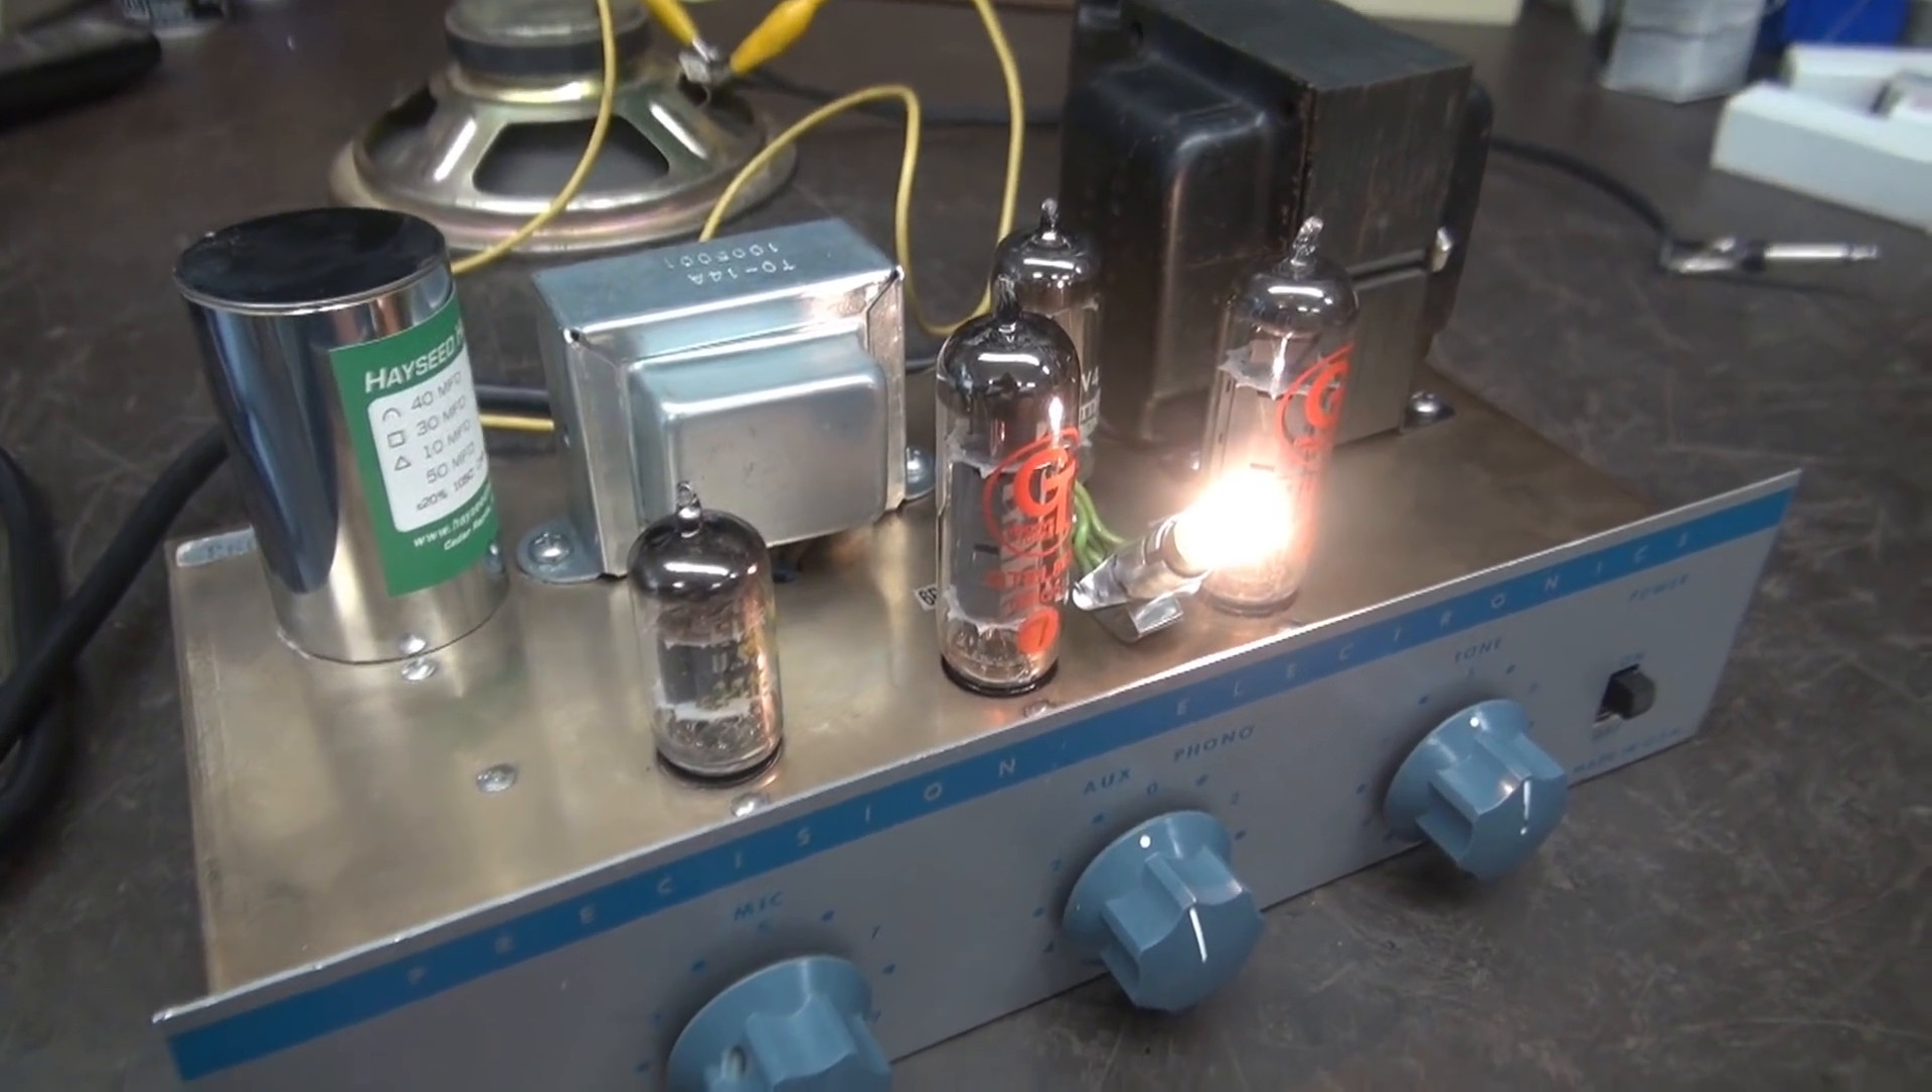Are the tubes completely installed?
Yes.